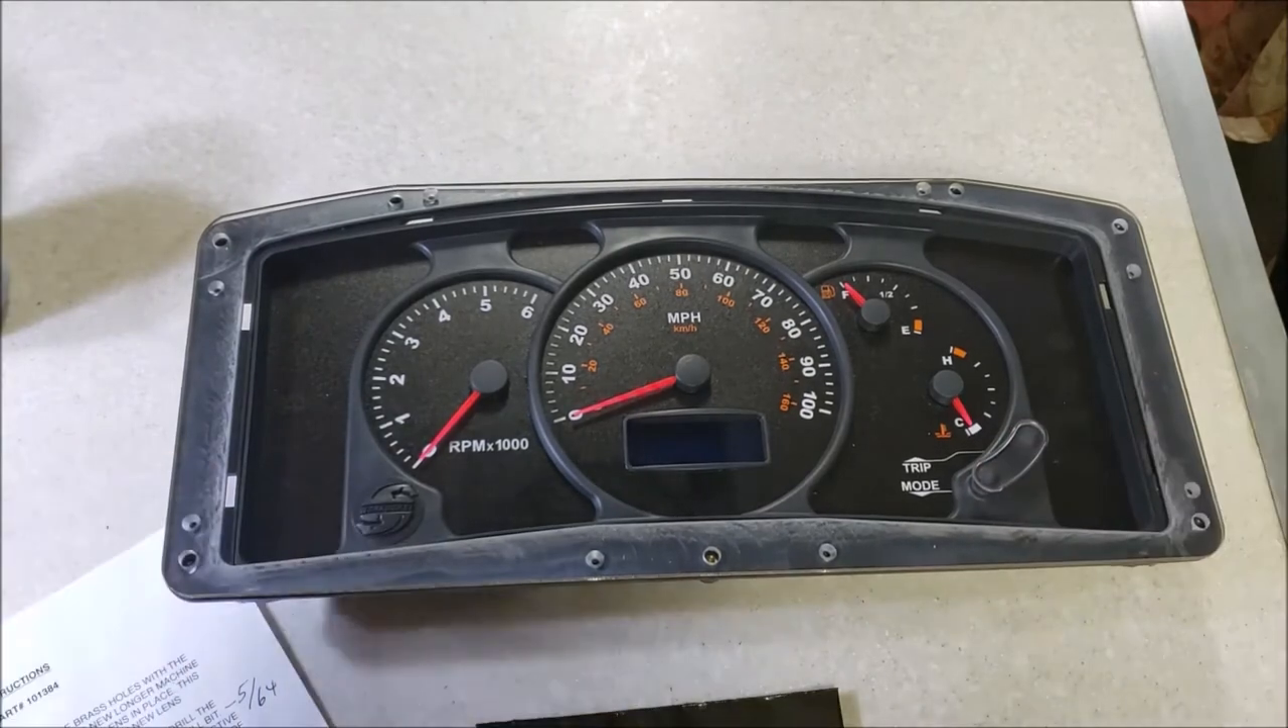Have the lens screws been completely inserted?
No.